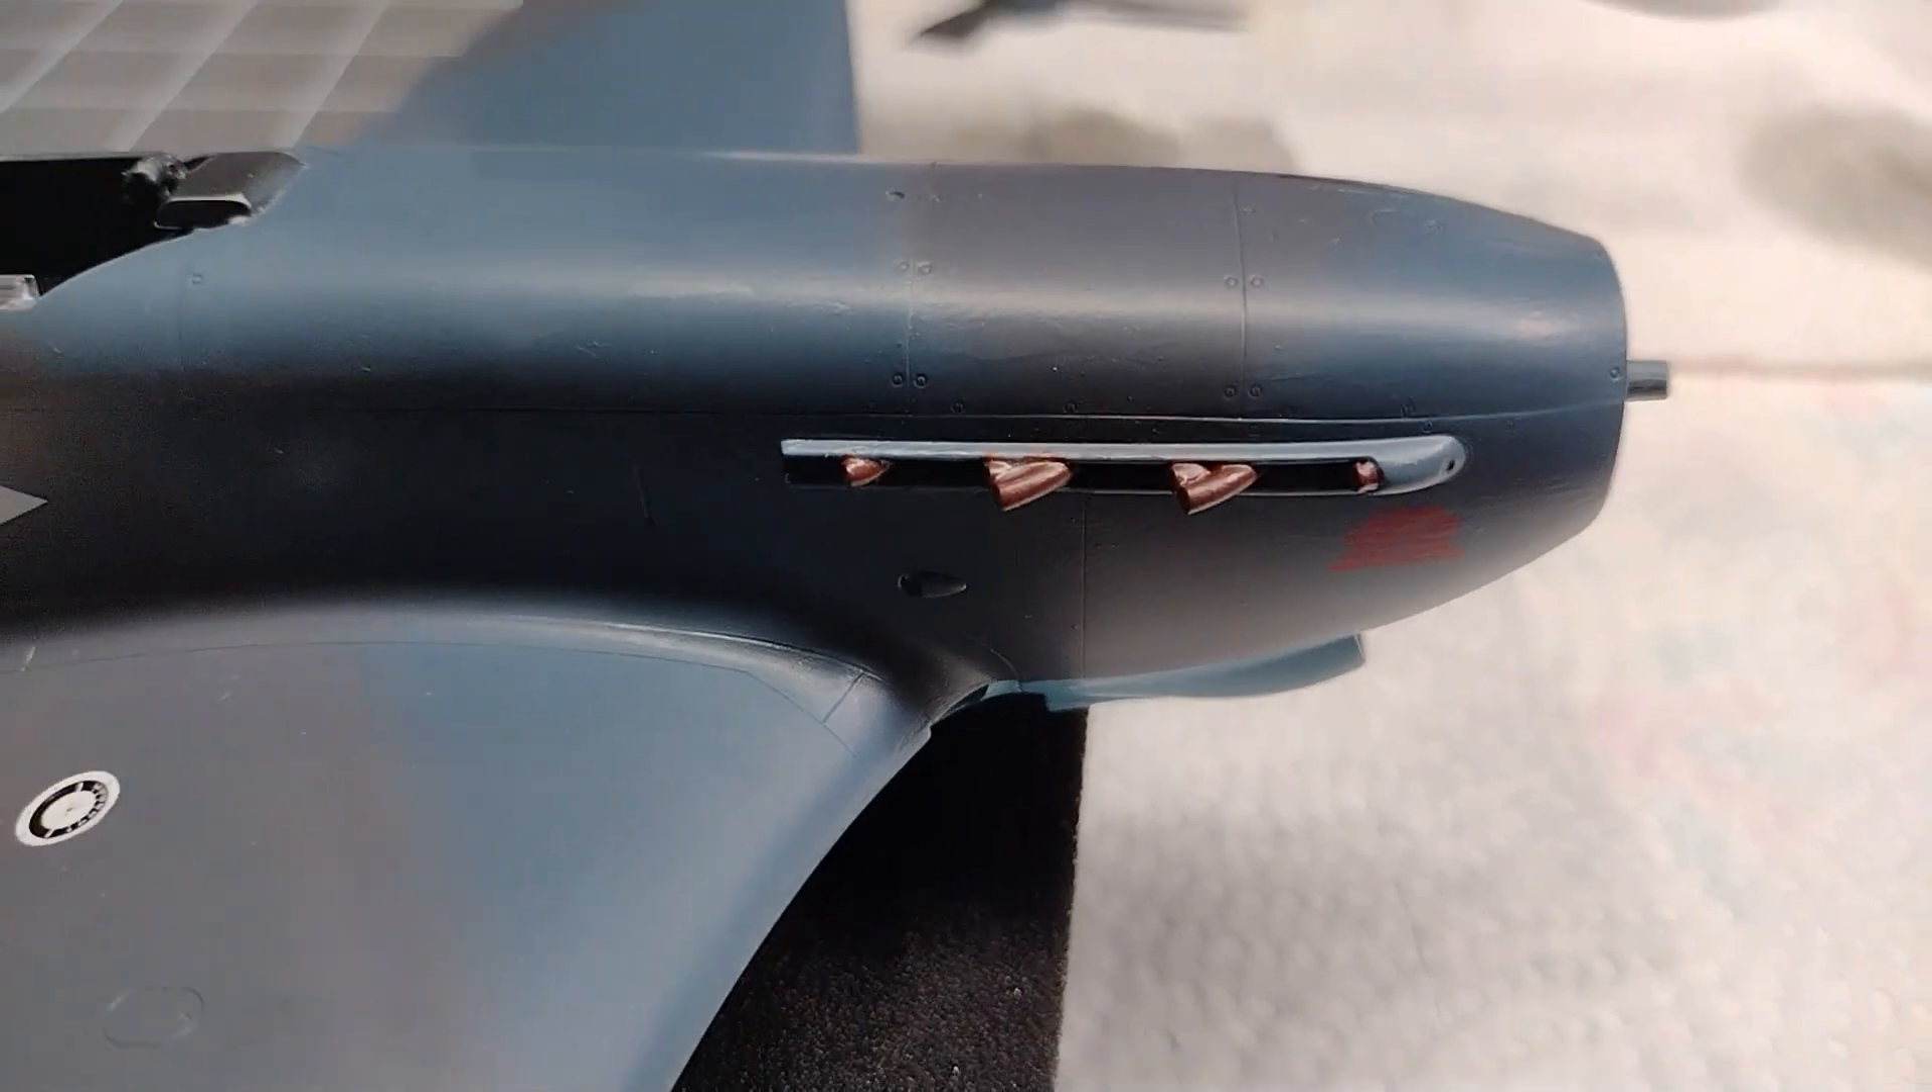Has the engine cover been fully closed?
Yes.